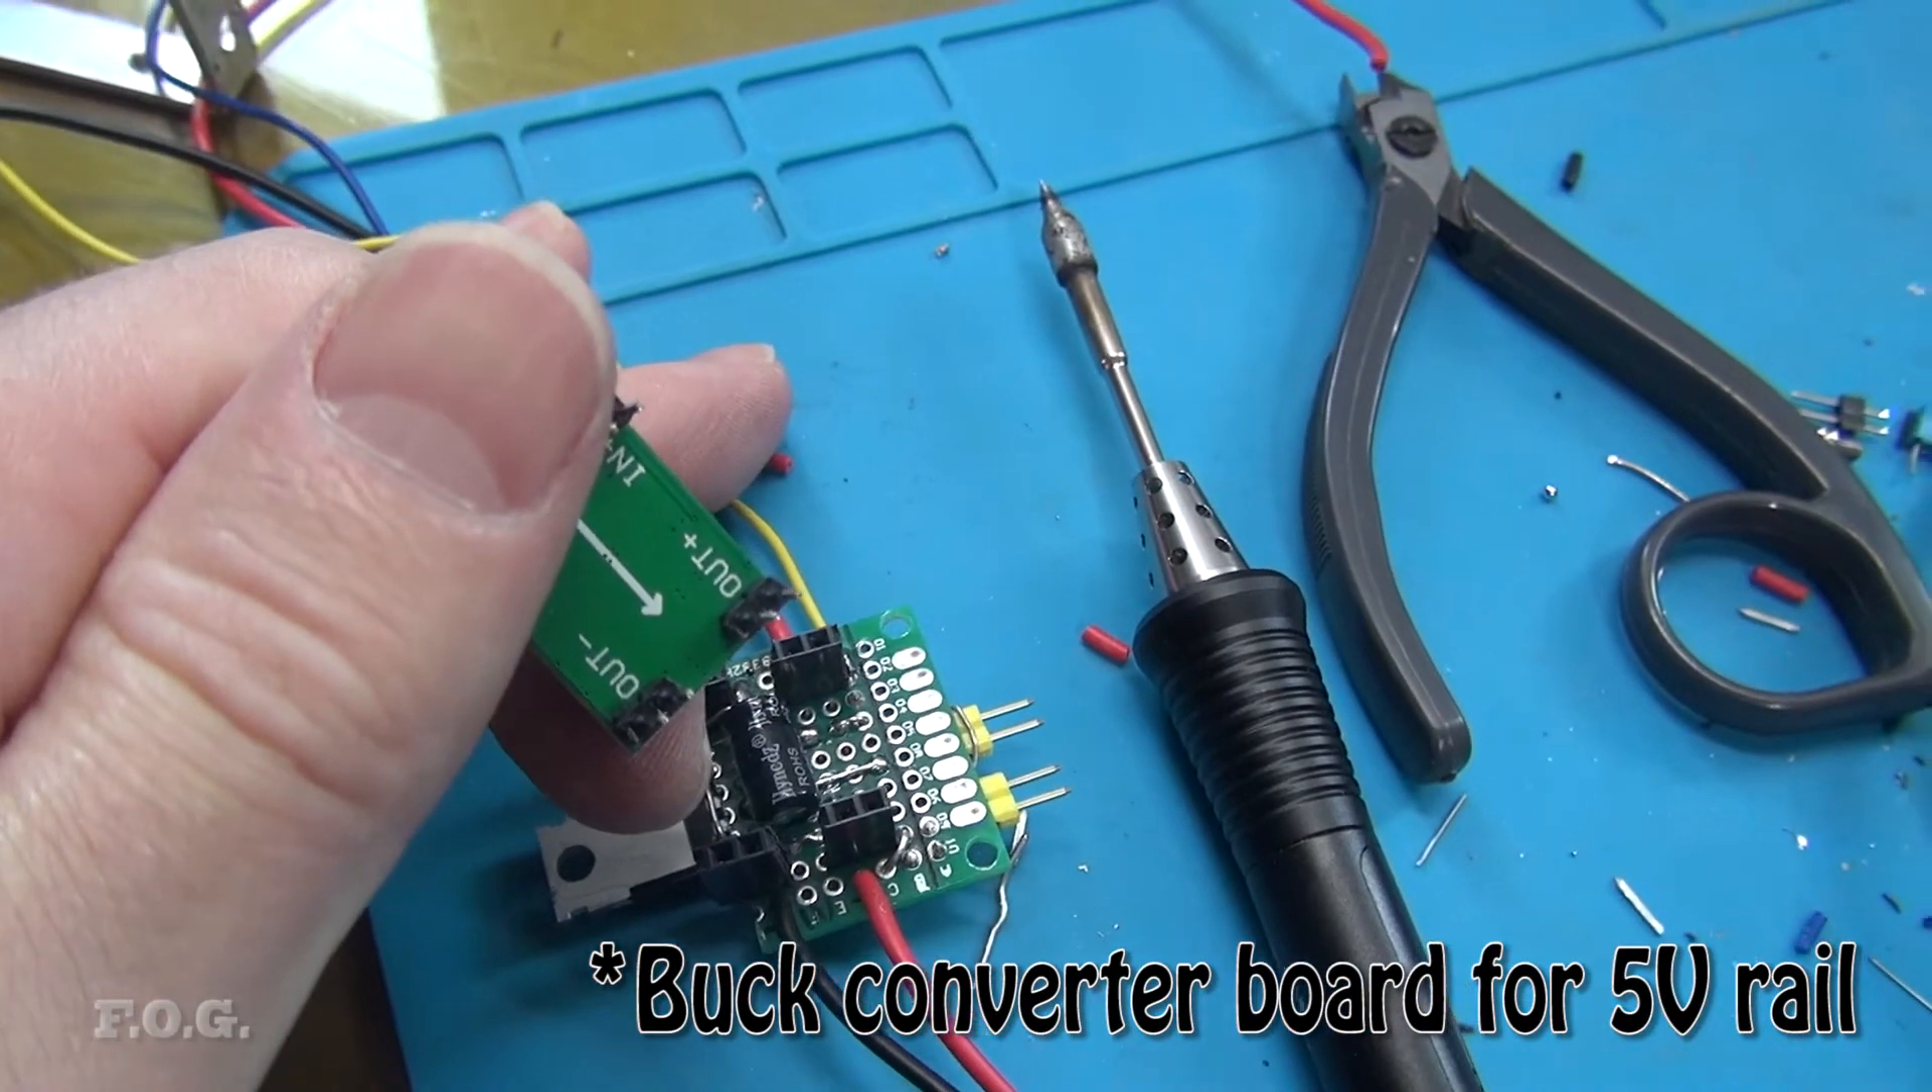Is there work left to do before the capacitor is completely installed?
No.